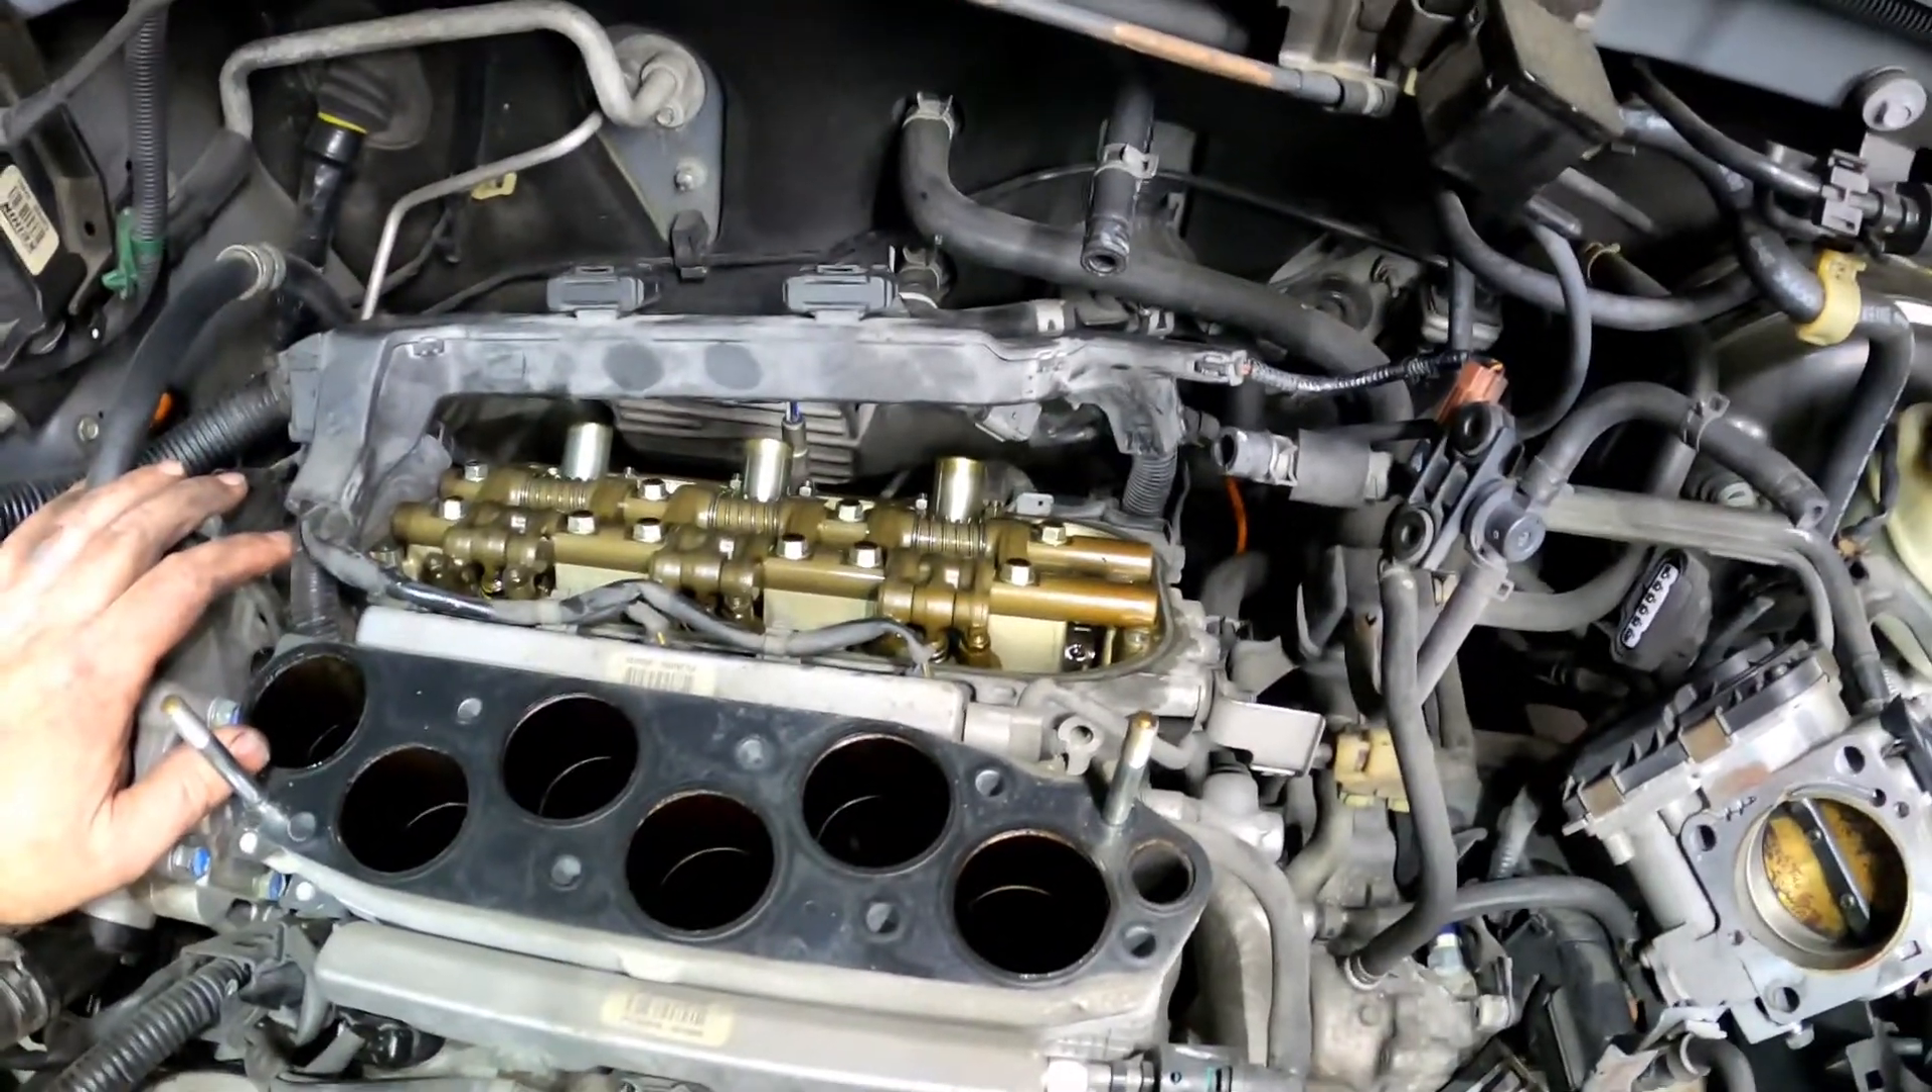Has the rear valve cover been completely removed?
Yes.